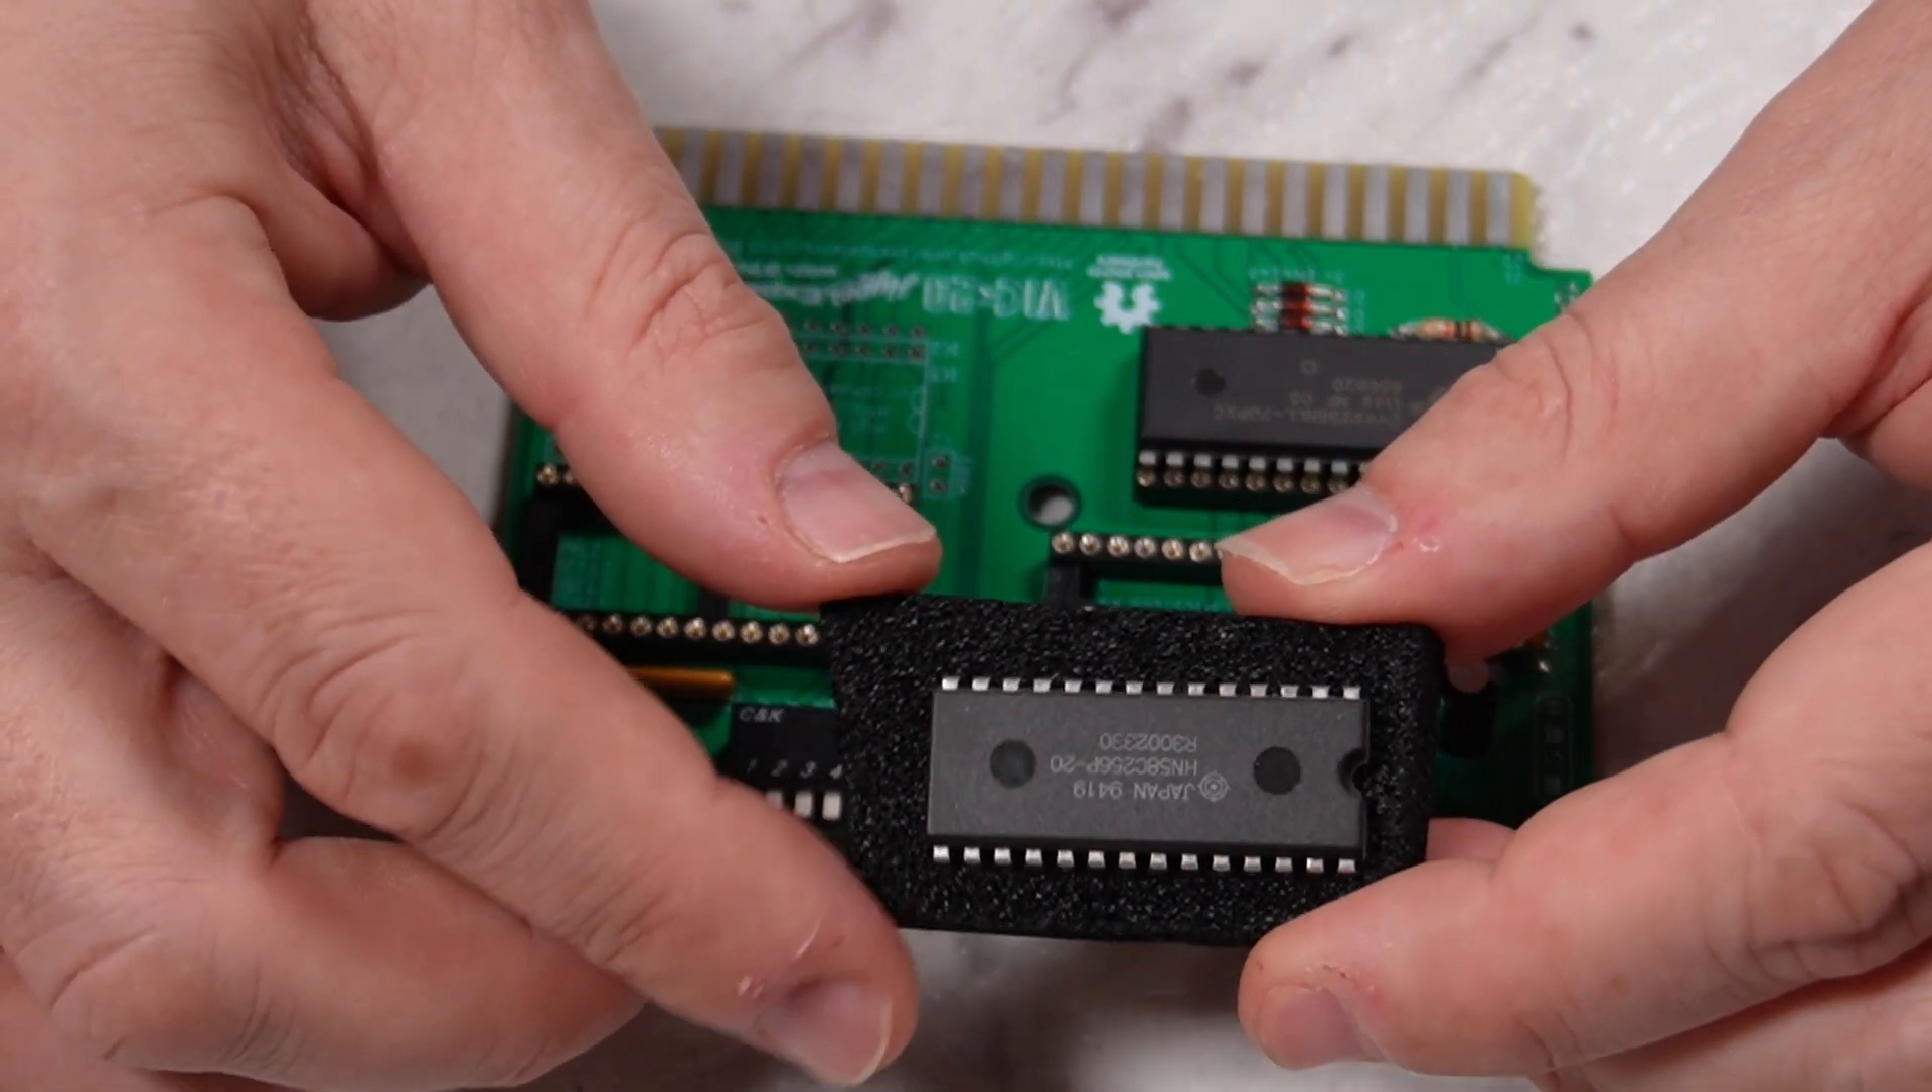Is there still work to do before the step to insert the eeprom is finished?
Yes.